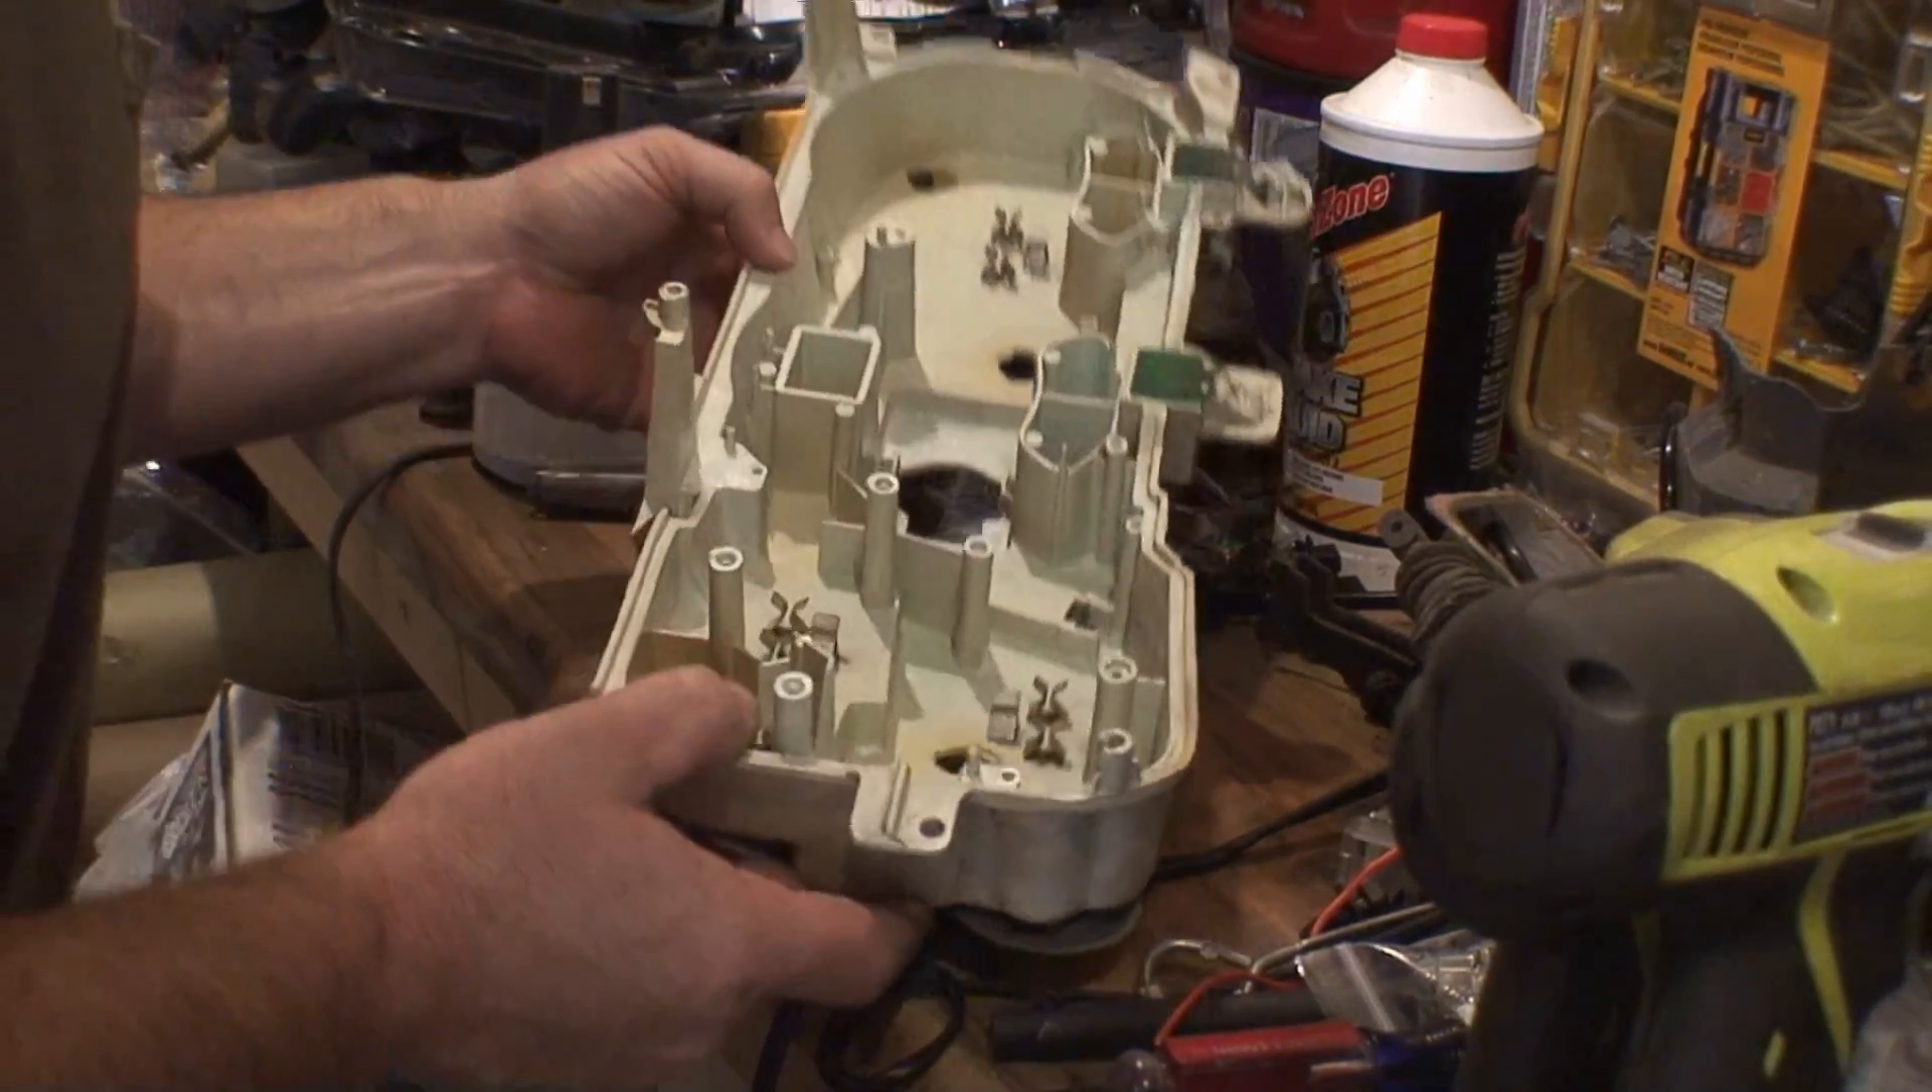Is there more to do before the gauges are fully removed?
No.